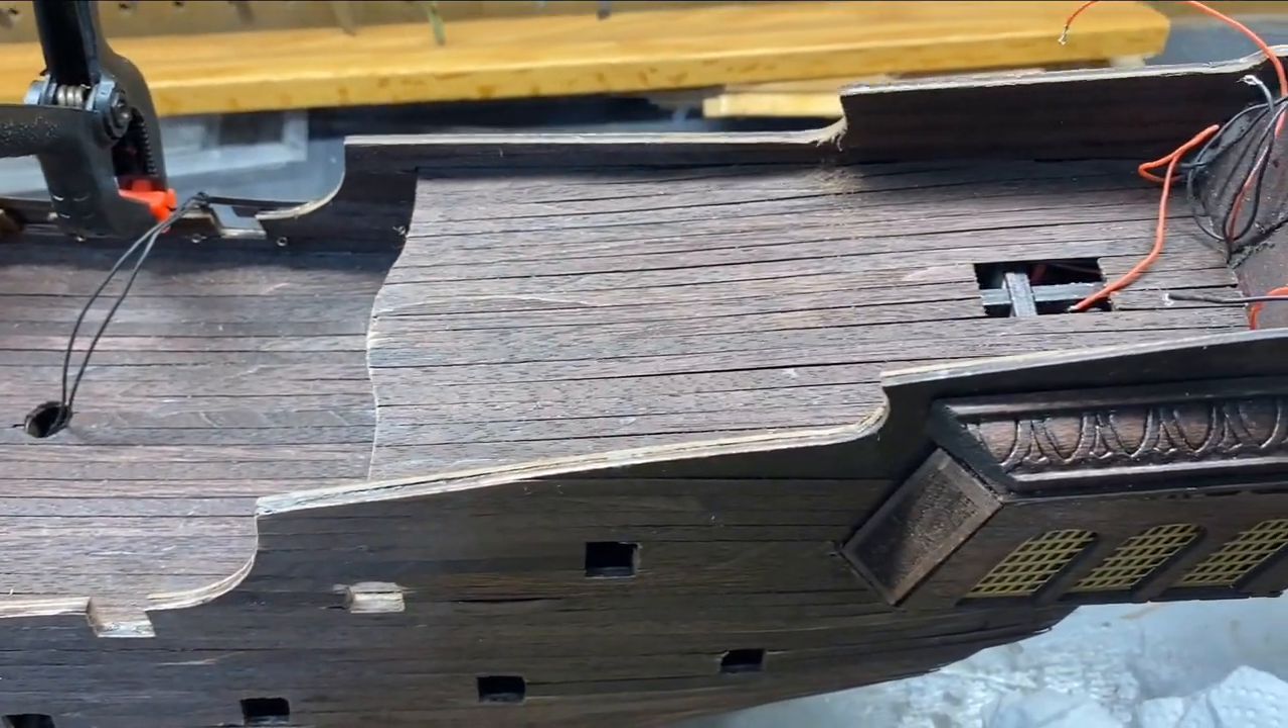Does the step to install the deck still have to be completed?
No.